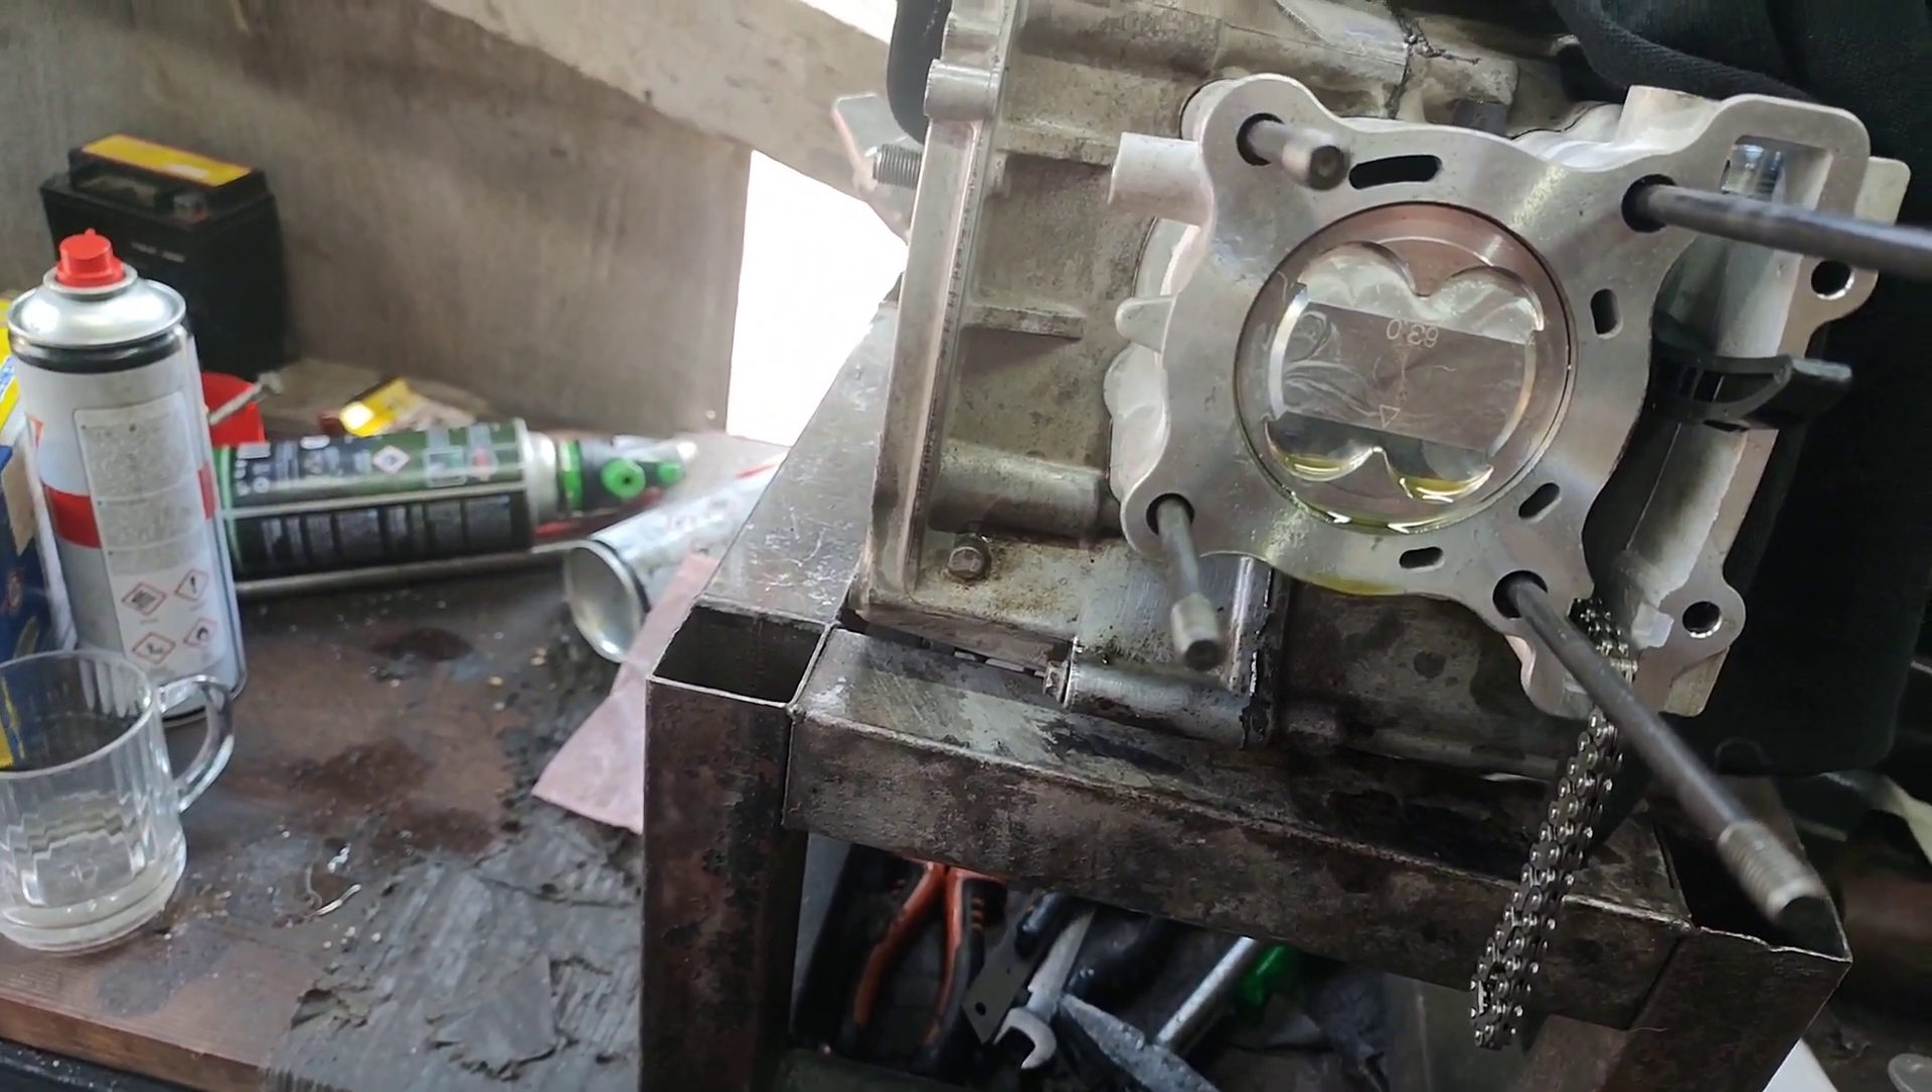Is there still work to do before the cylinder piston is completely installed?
No.